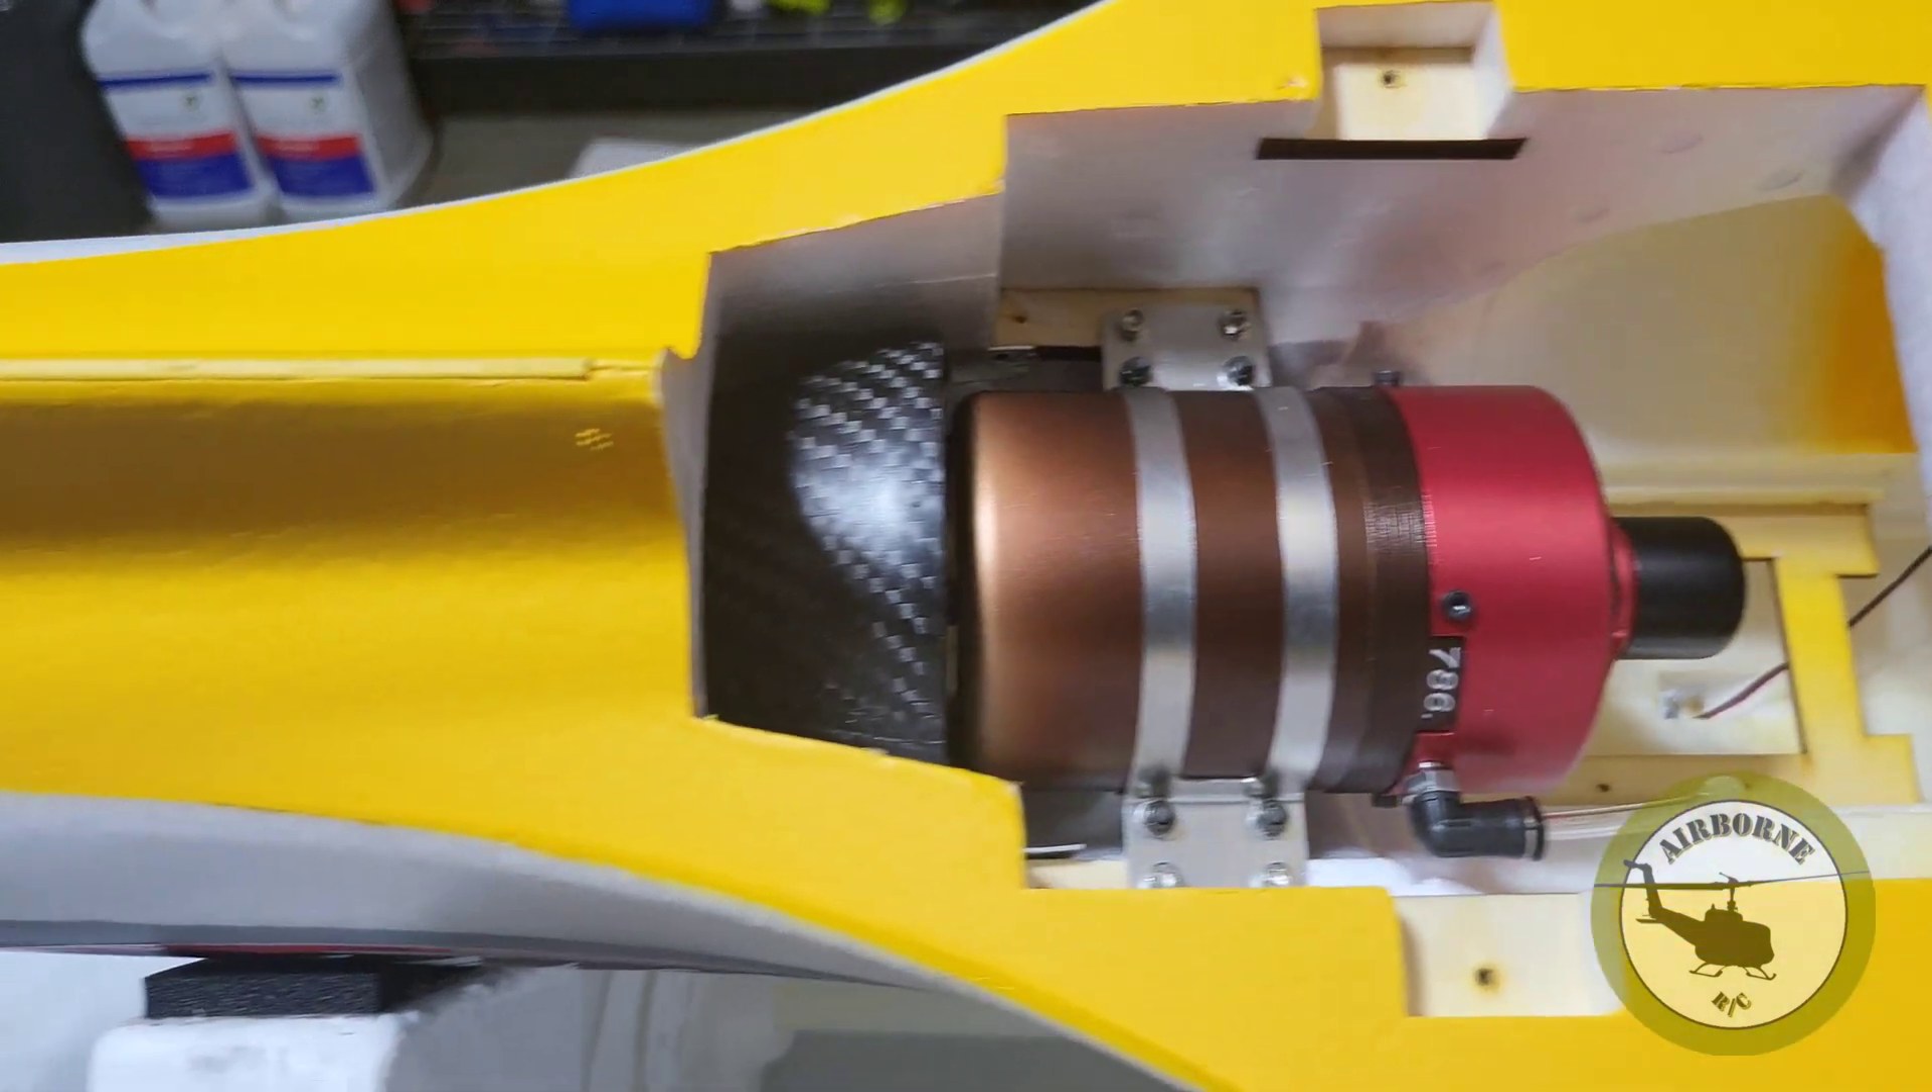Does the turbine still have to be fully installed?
No.